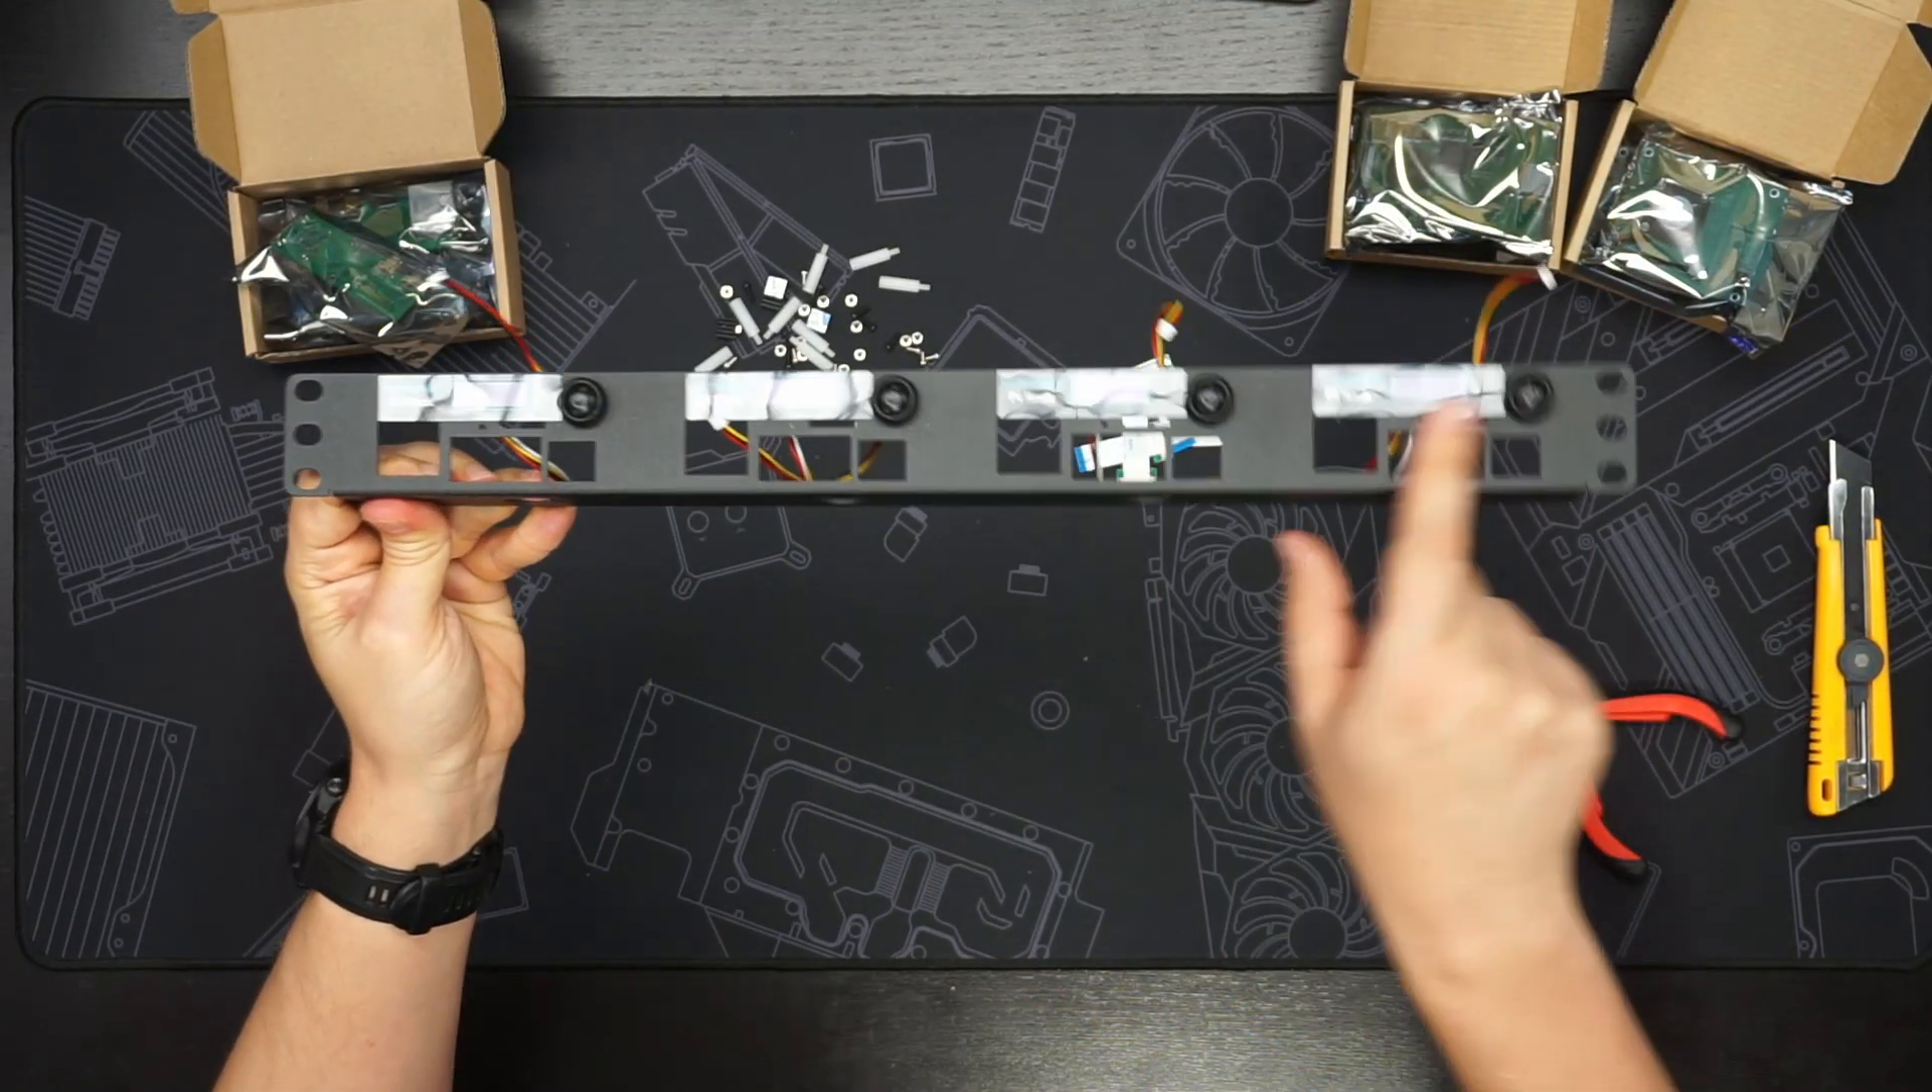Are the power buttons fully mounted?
Yes.